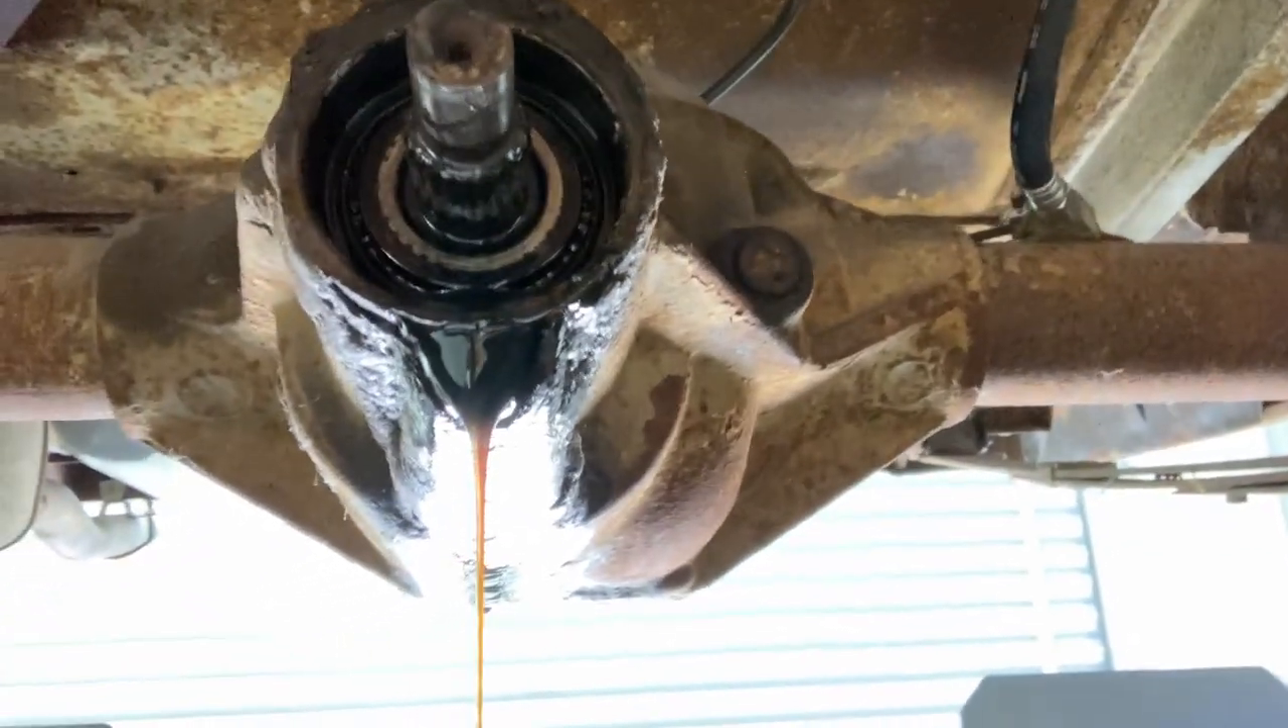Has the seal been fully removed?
Yes.